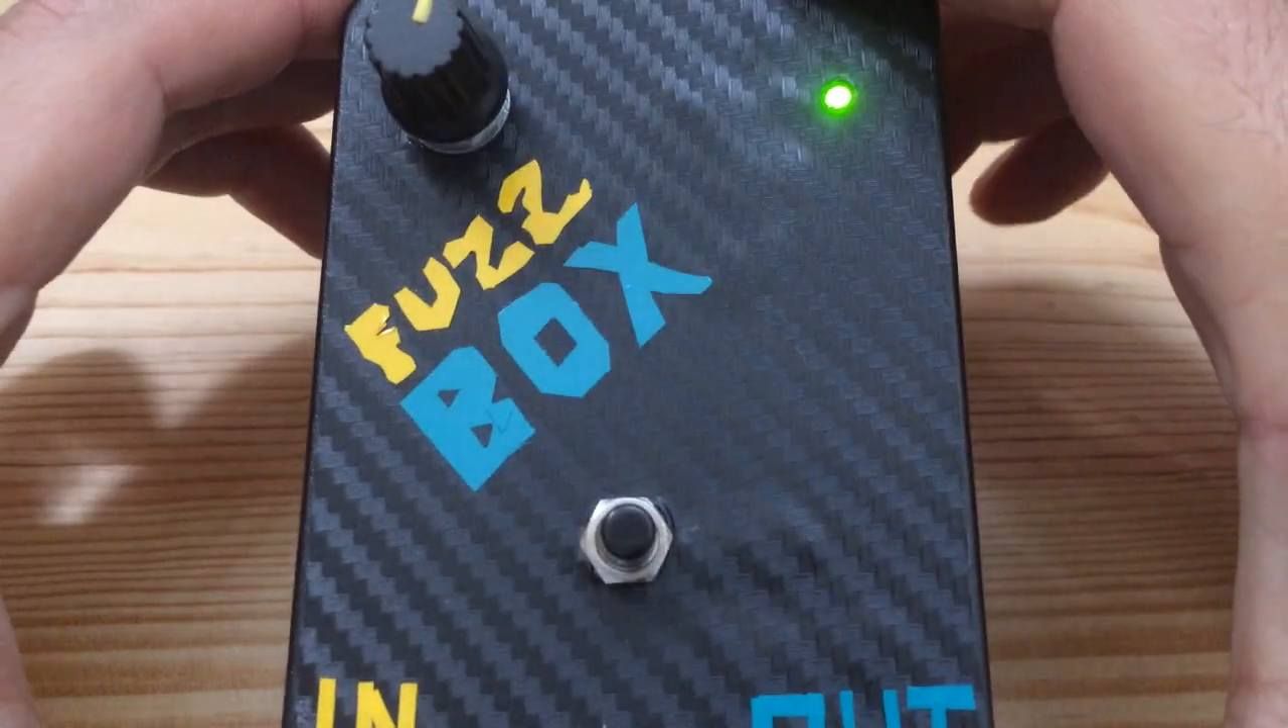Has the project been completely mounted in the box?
Yes.